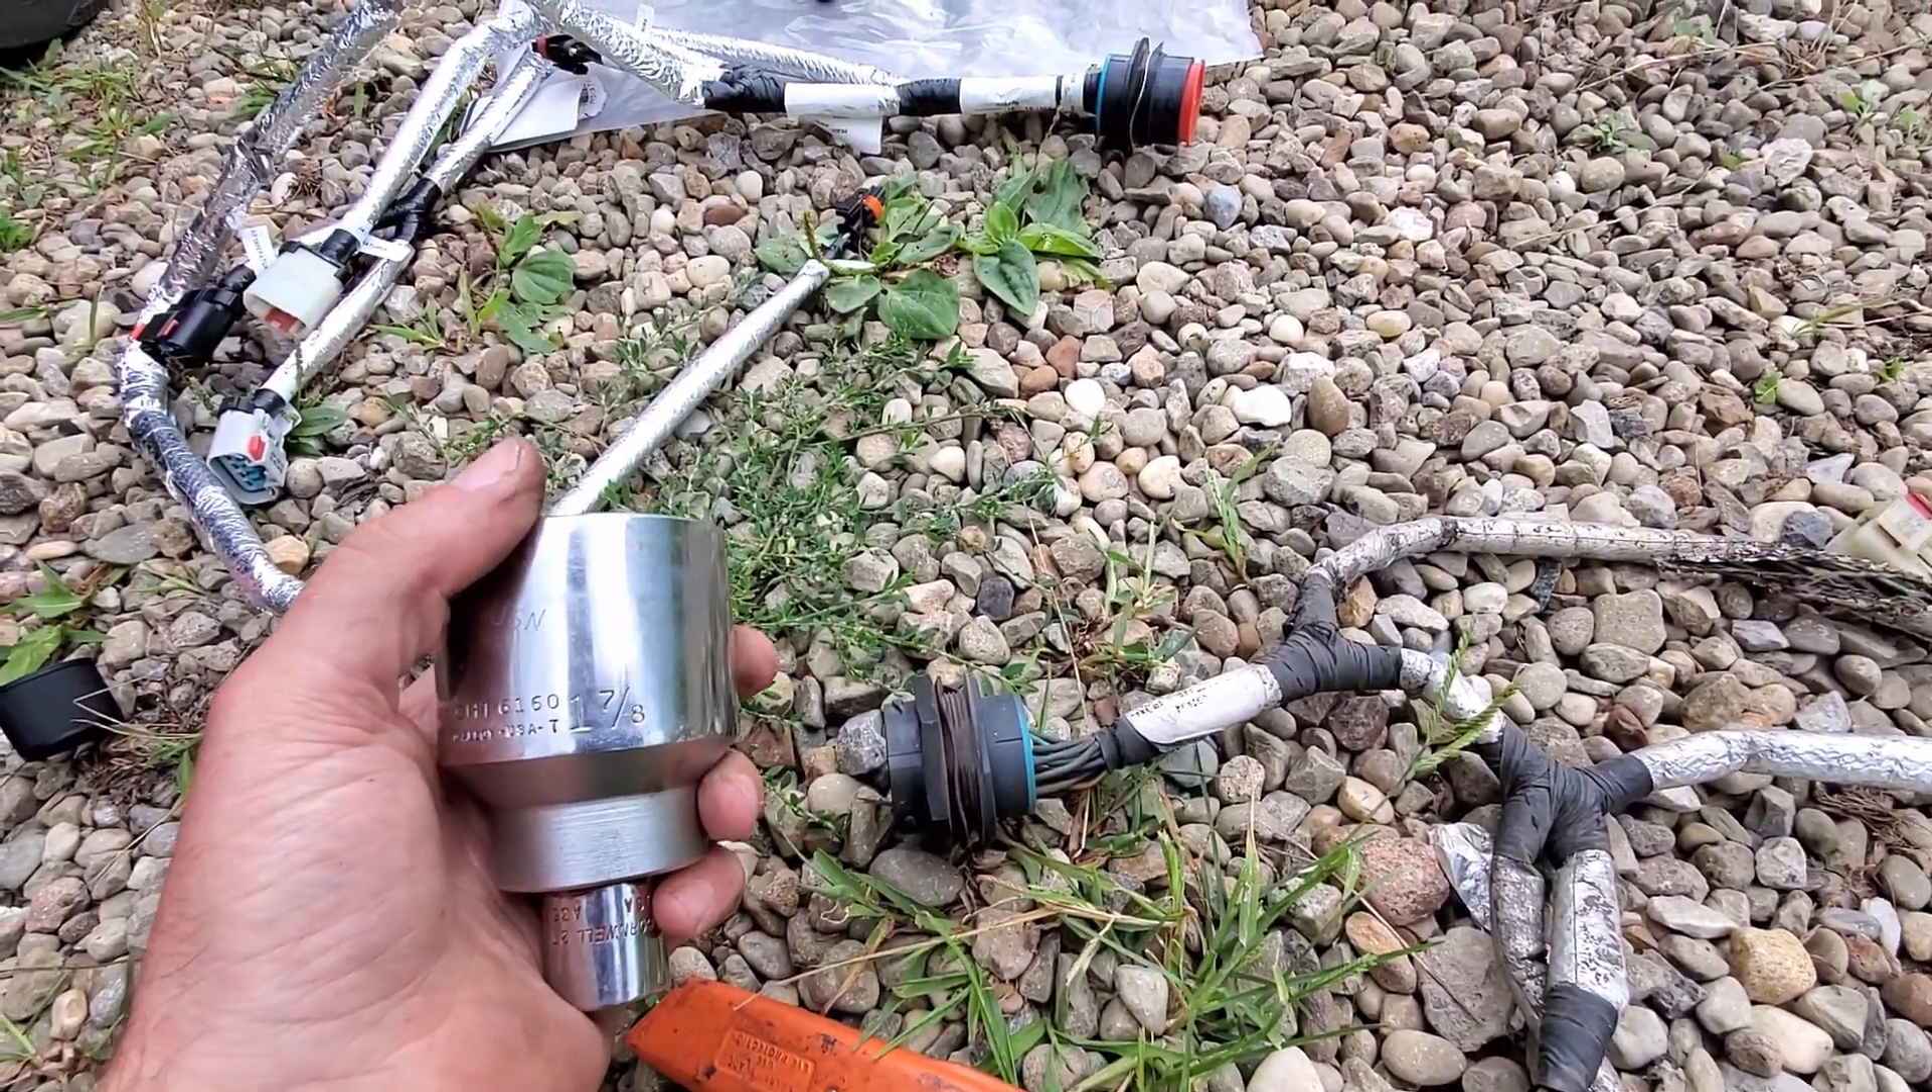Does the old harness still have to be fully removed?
No.